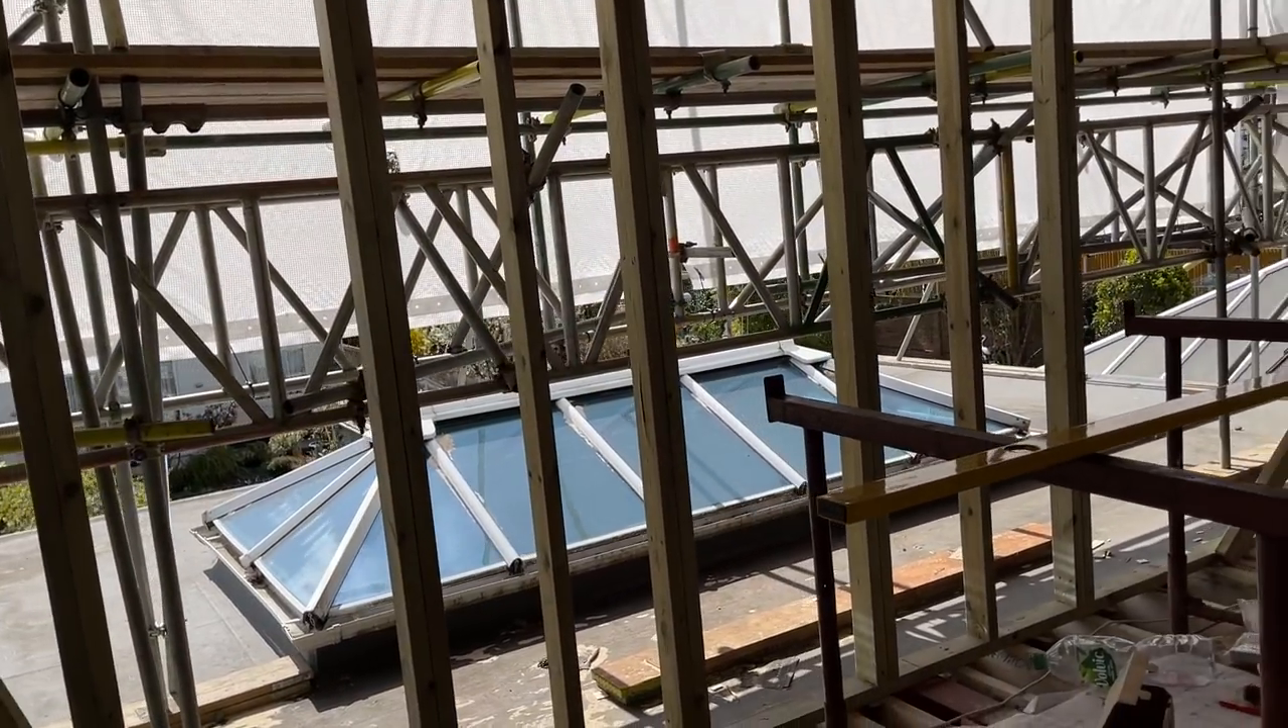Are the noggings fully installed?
No.